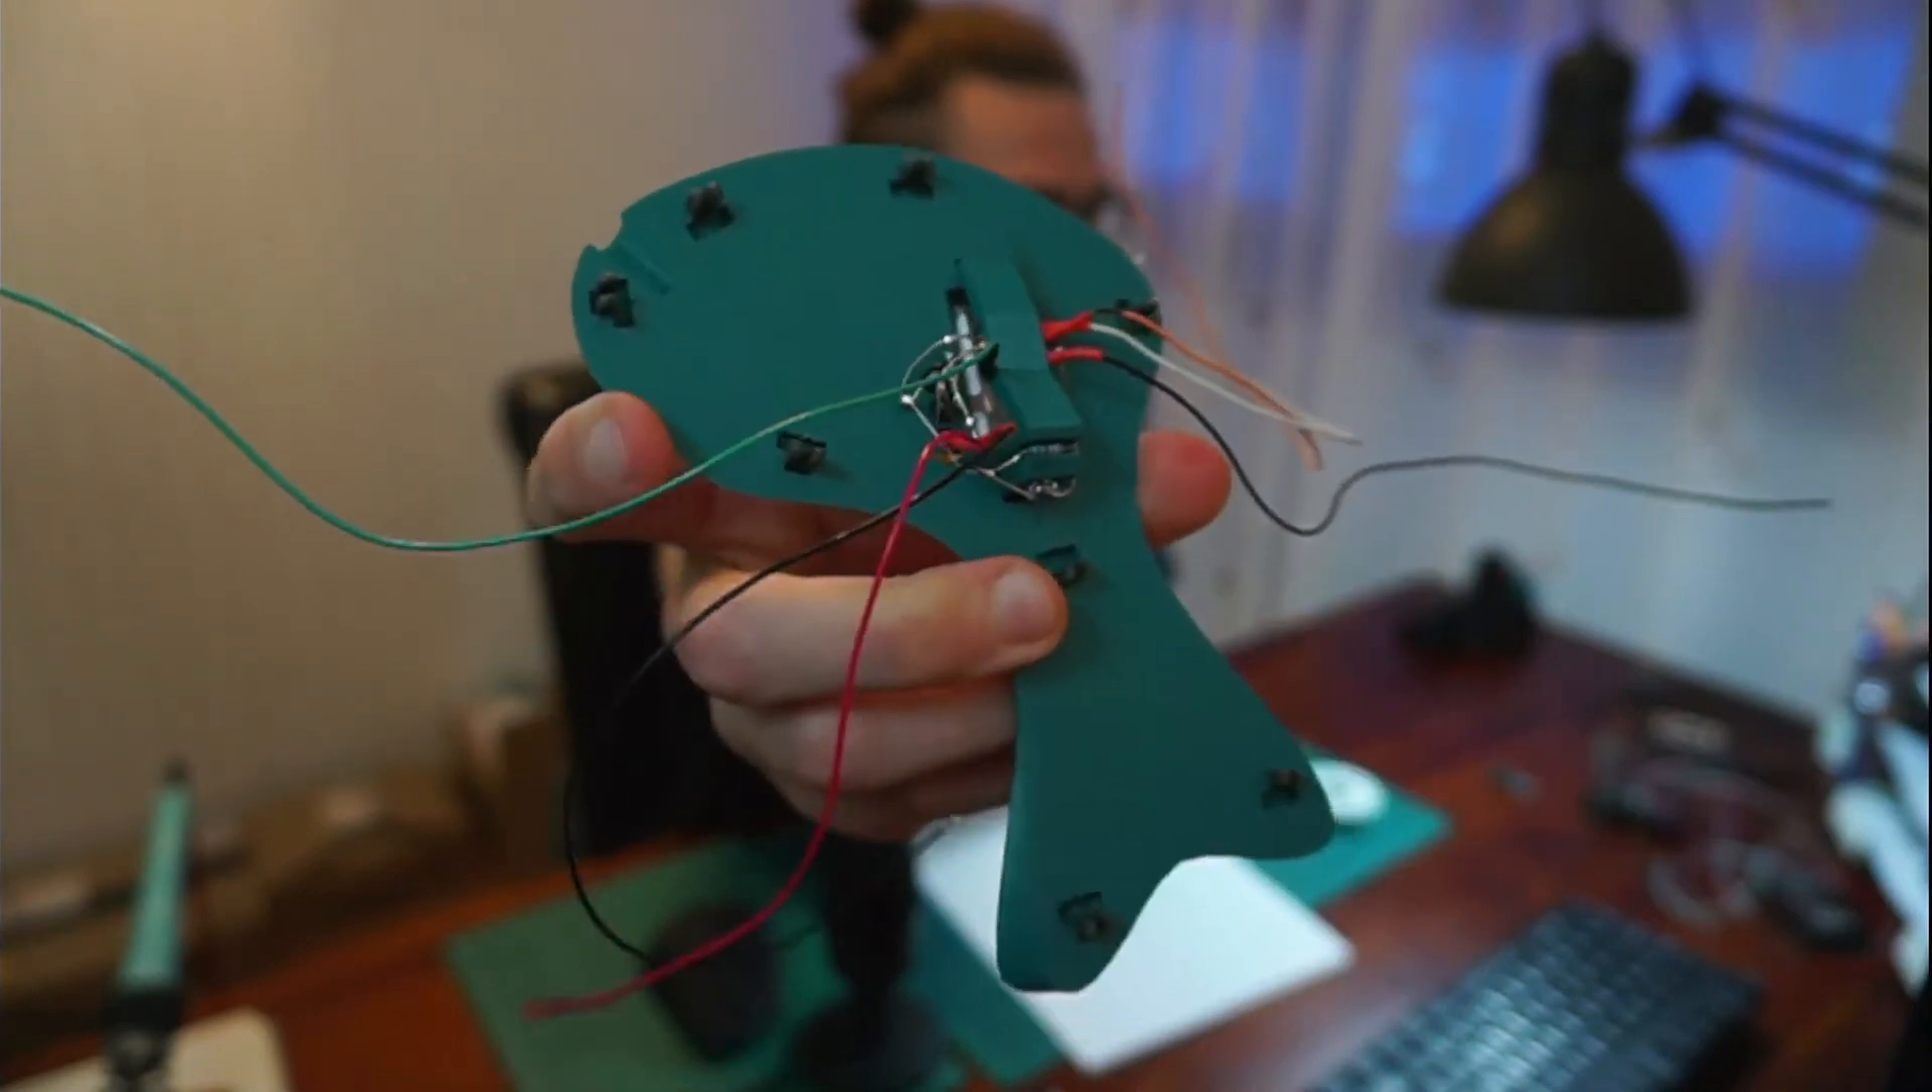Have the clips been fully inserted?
Yes.